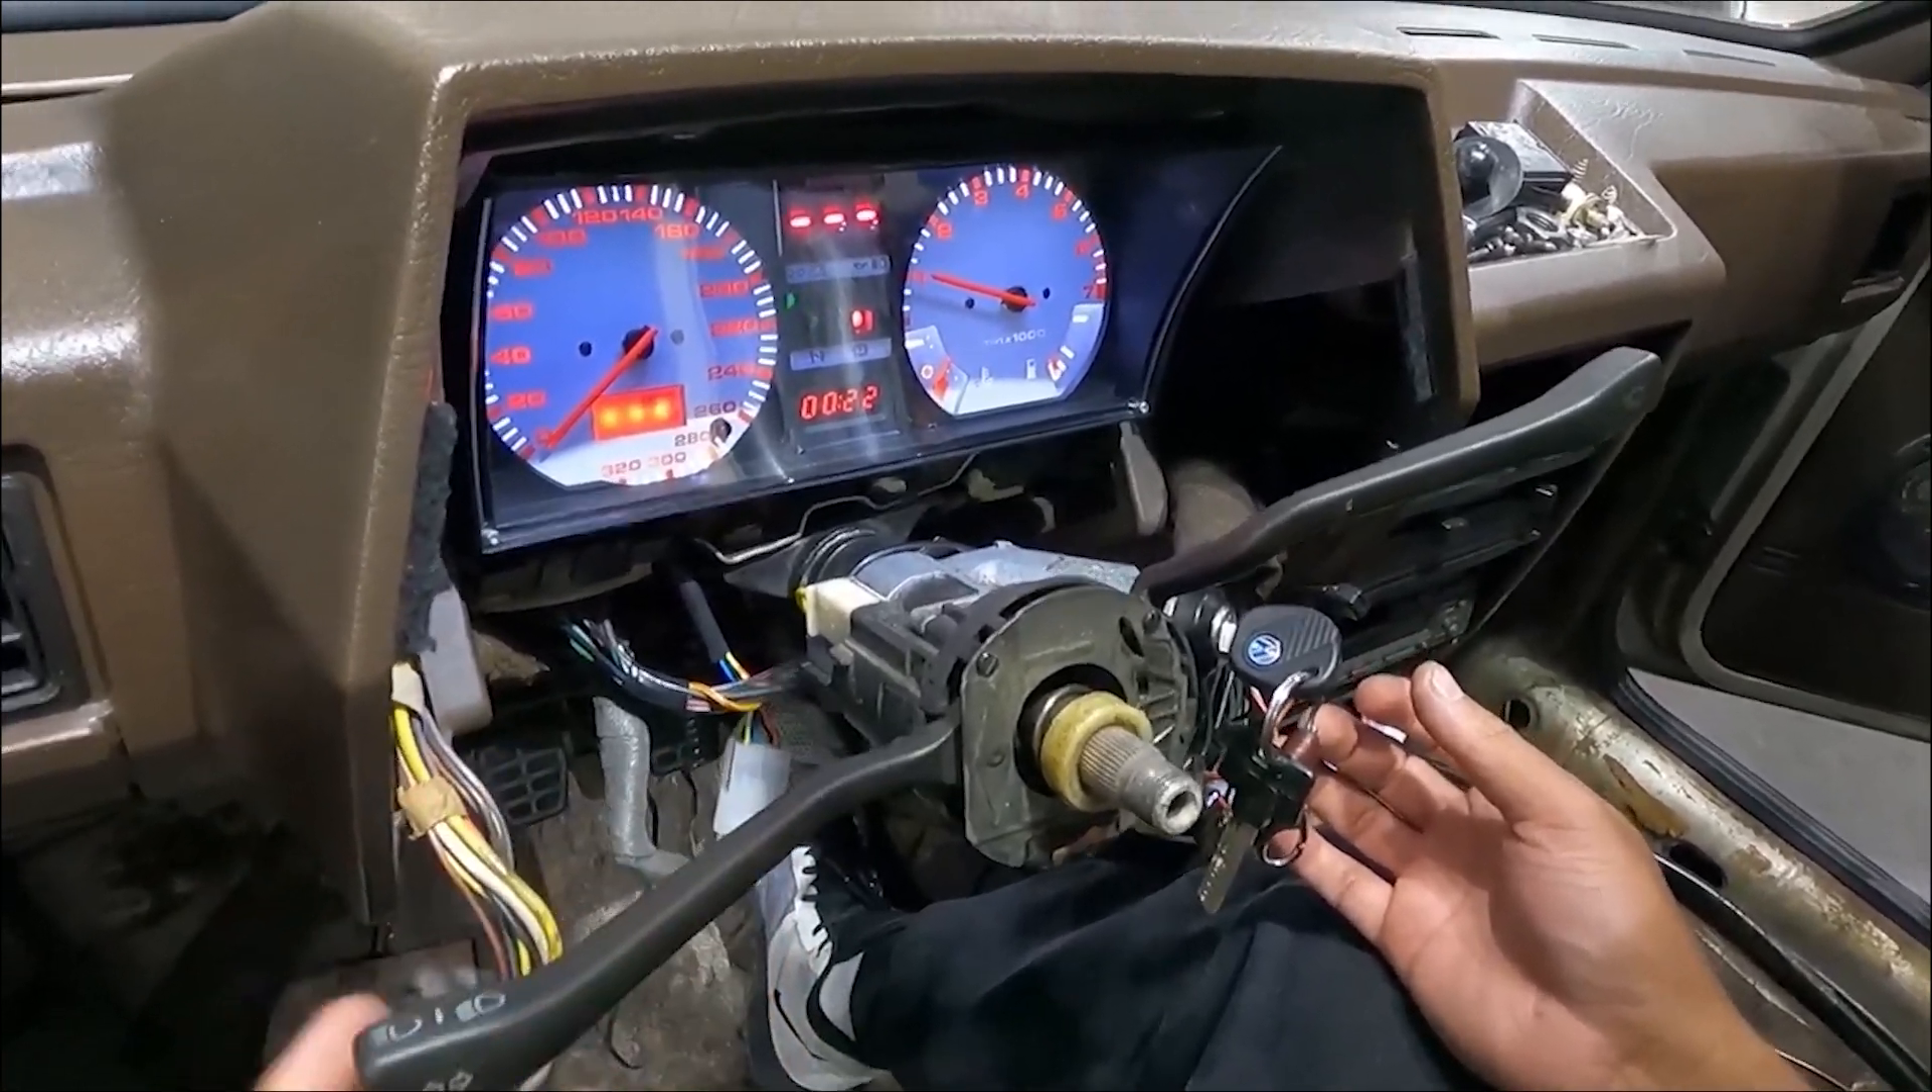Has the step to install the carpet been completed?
No.